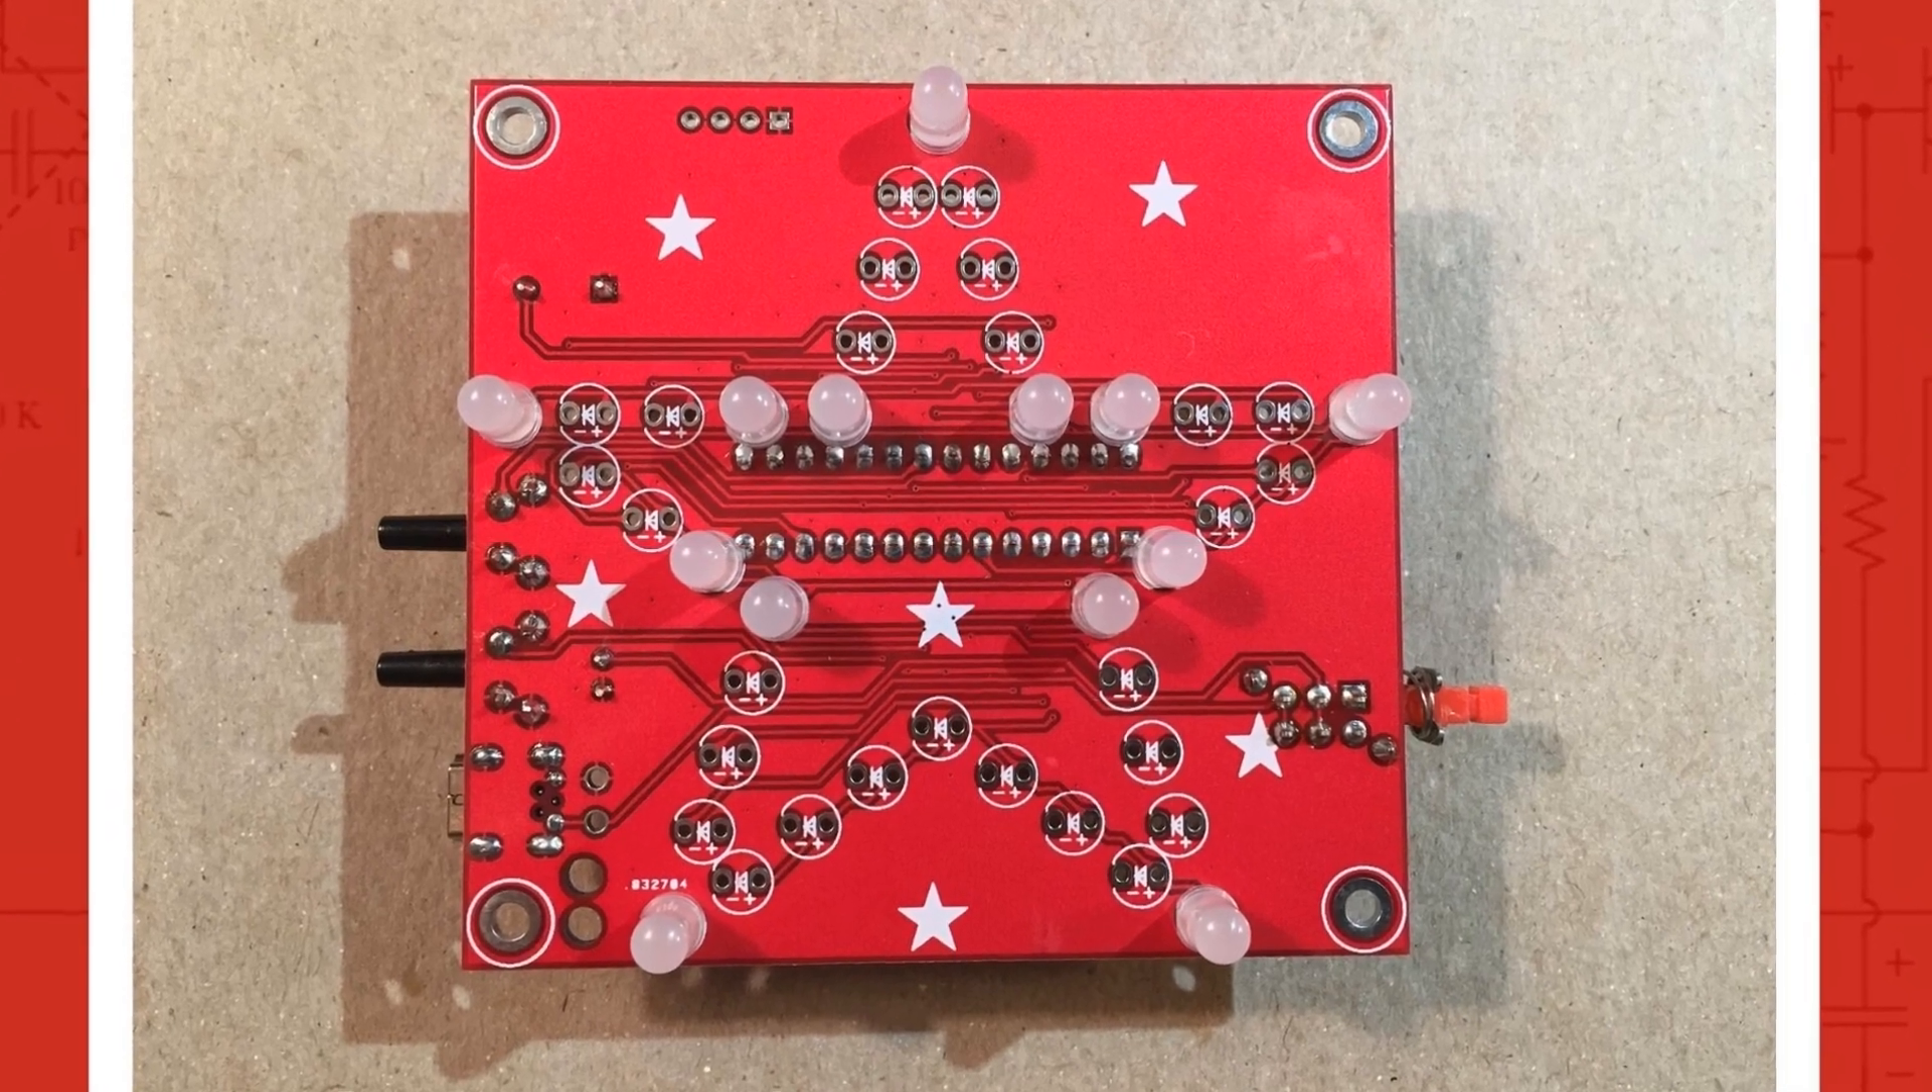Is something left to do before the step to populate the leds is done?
Yes.